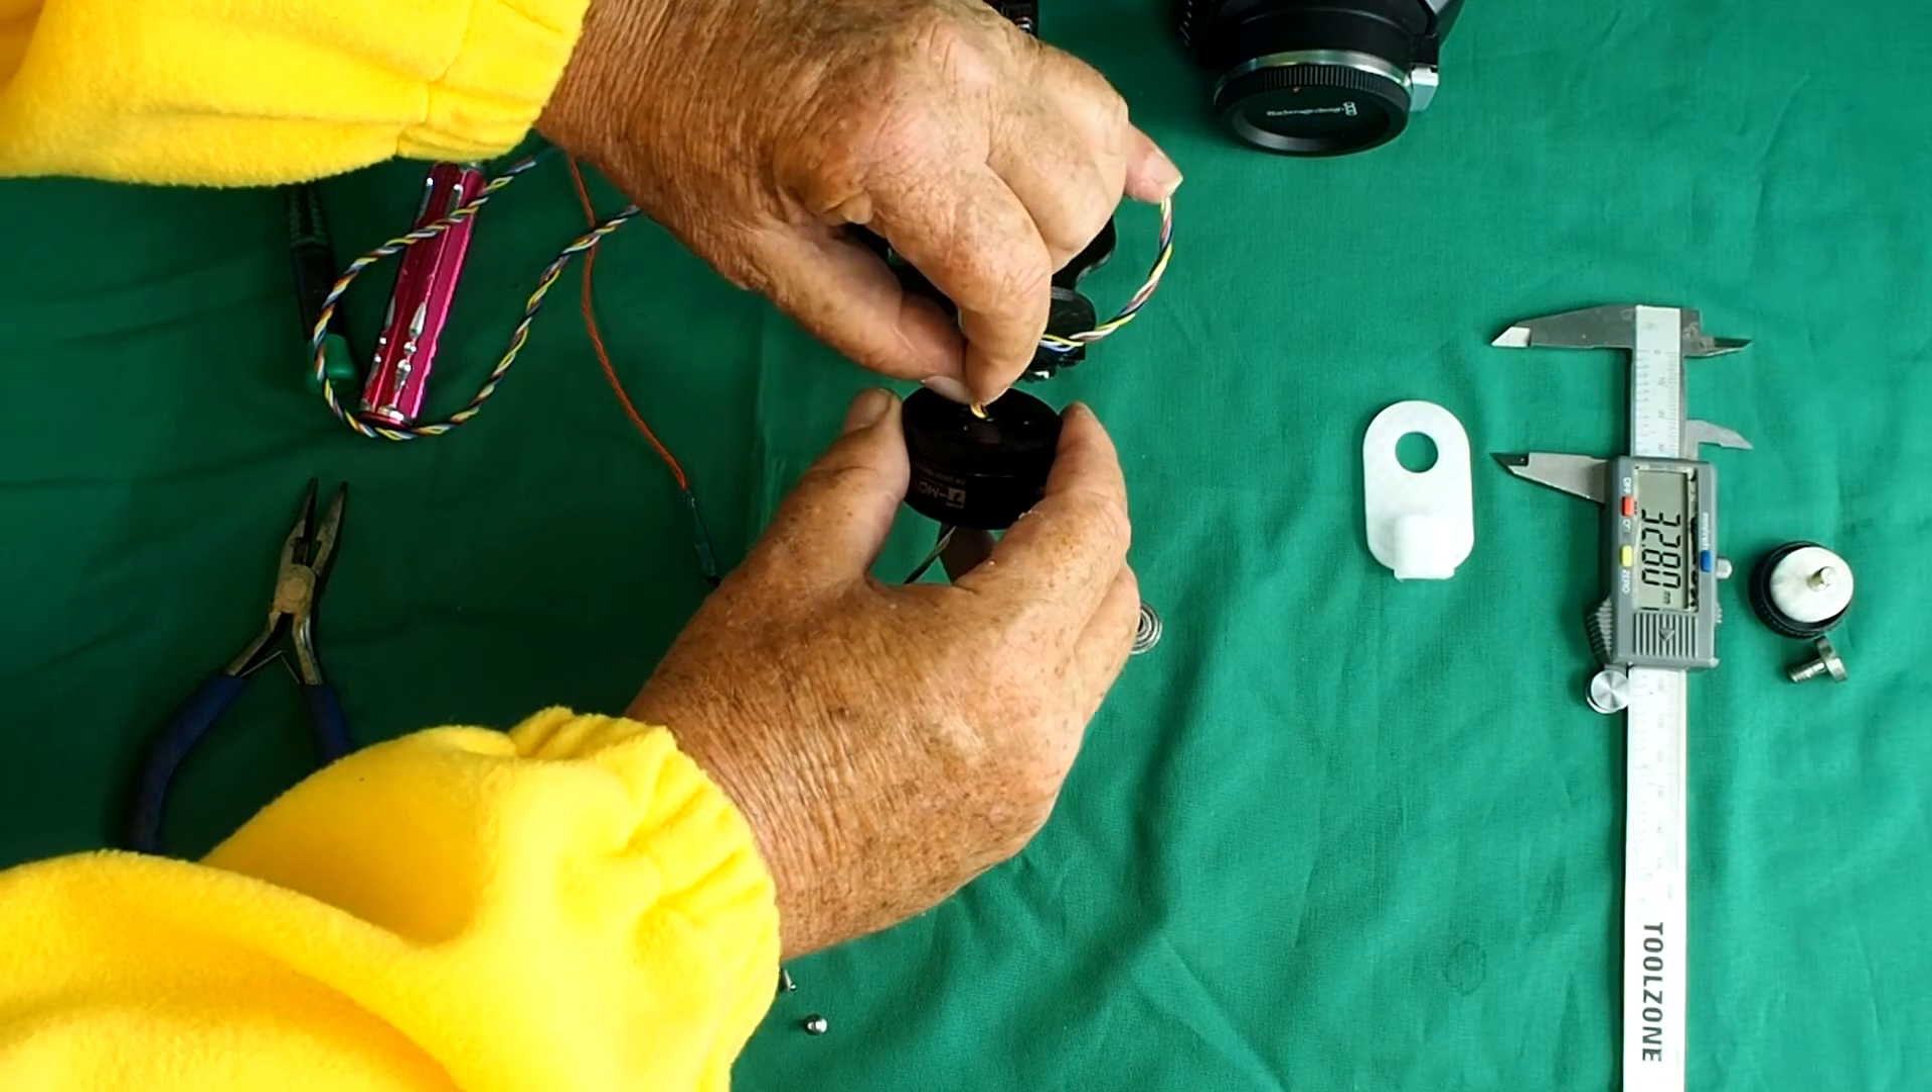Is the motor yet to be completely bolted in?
Yes.